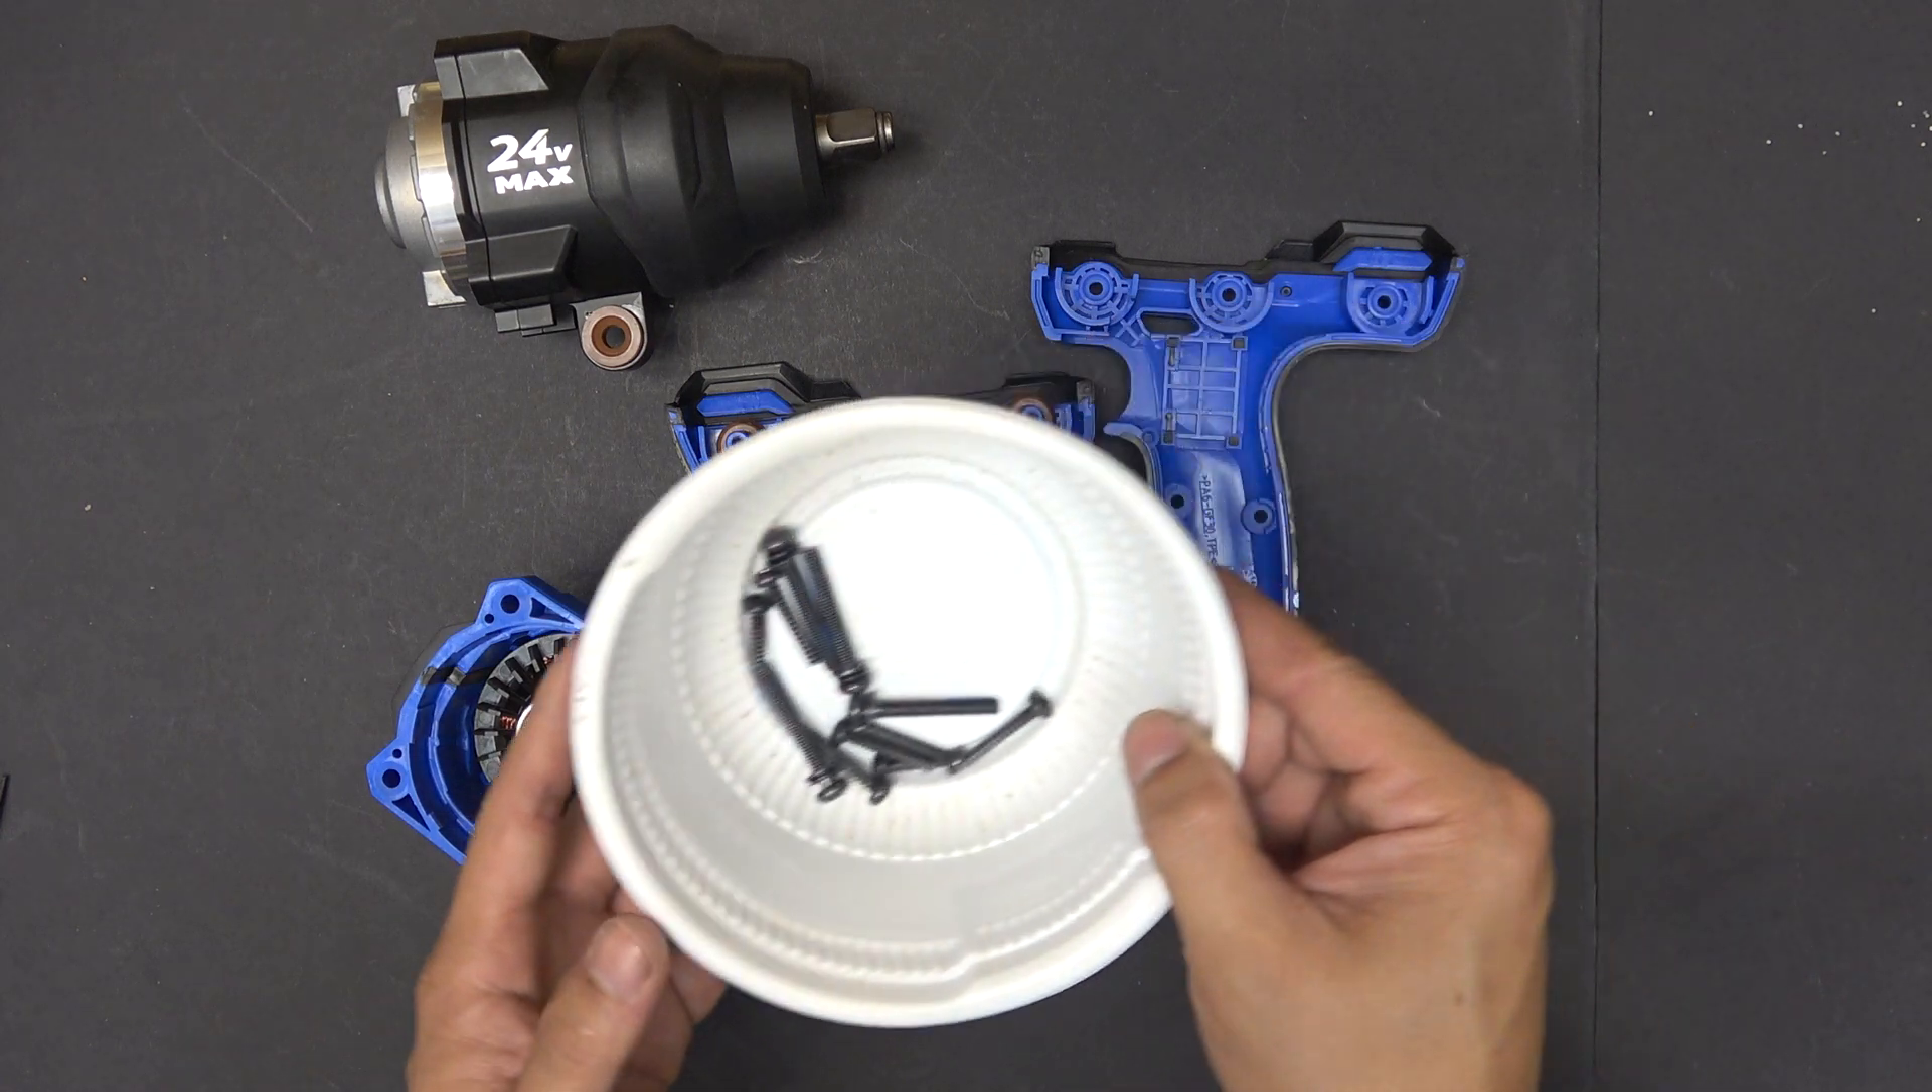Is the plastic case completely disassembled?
Yes.